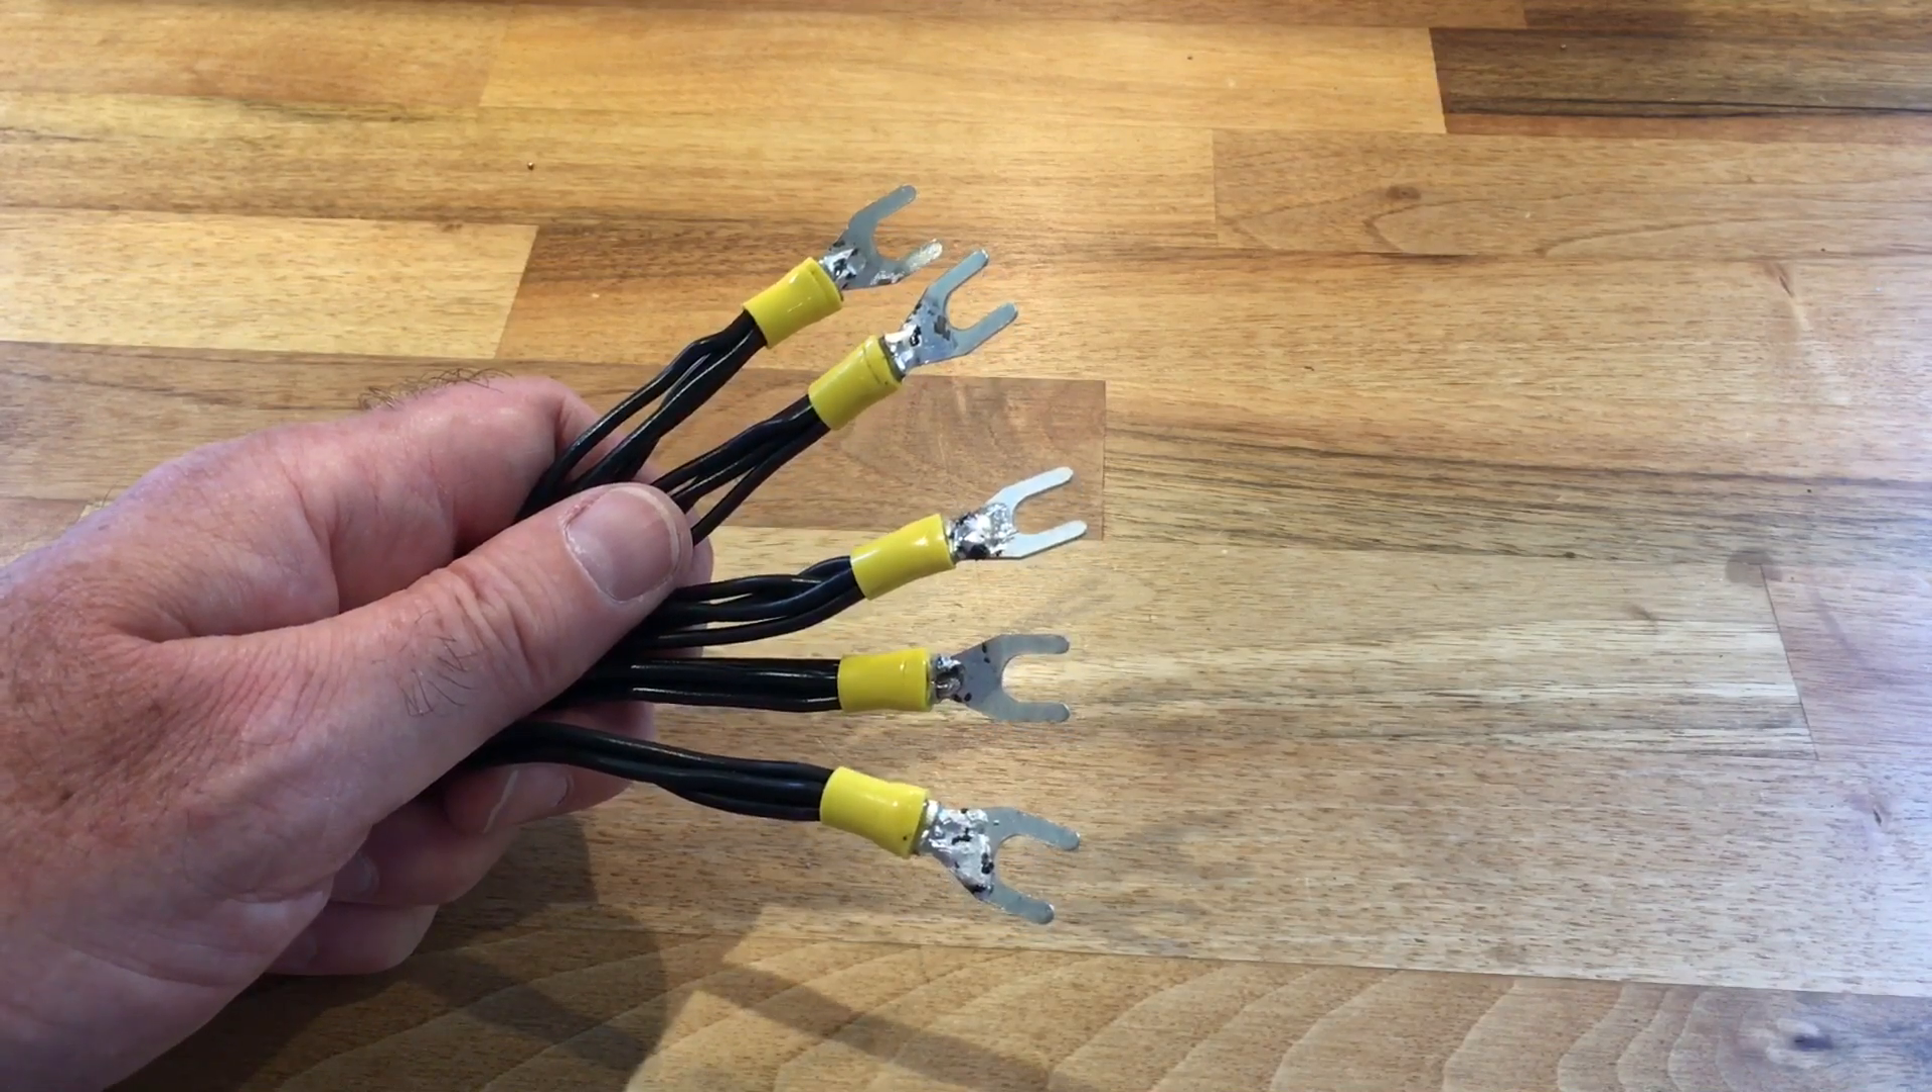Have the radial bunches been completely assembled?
Yes.